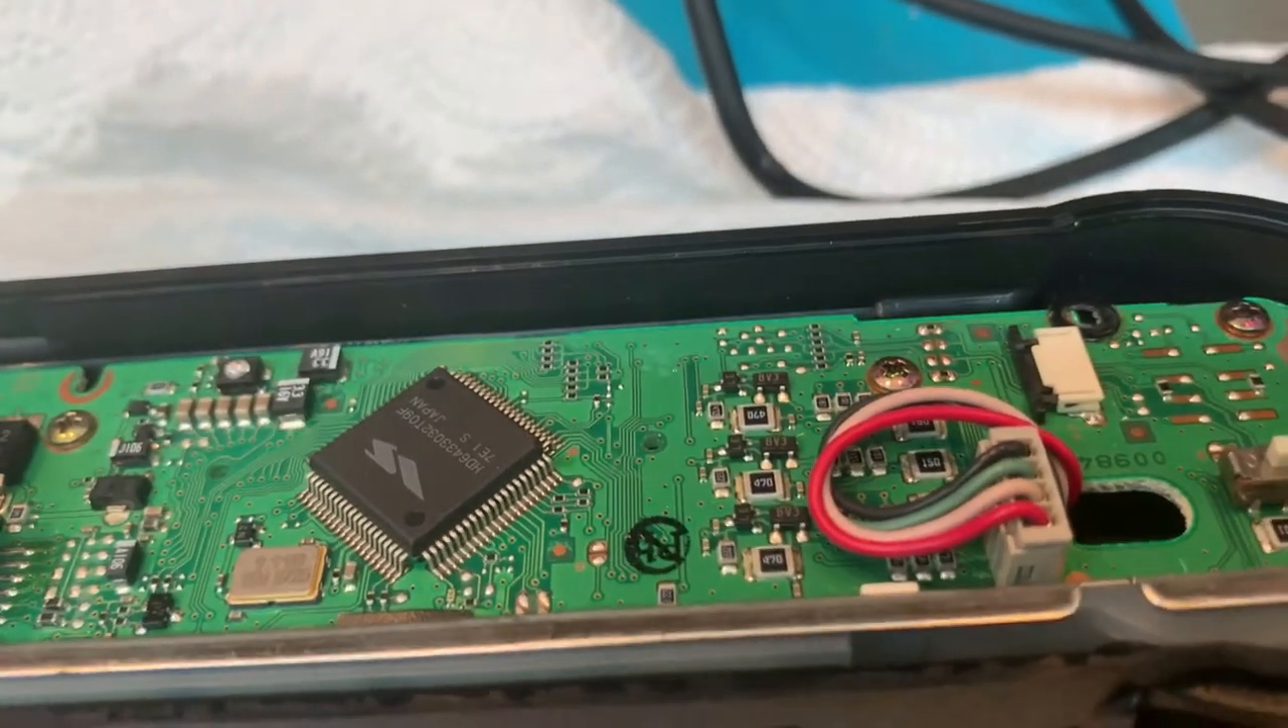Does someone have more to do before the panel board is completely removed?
Yes.